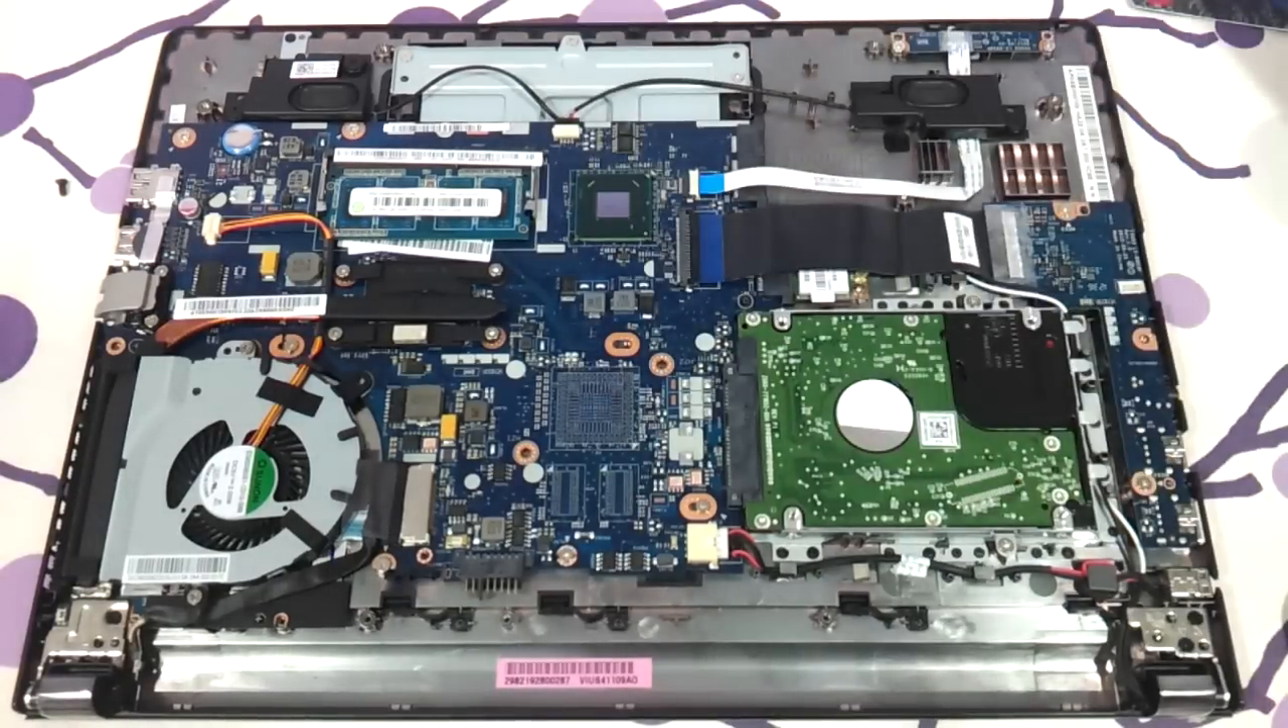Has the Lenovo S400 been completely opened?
Yes.